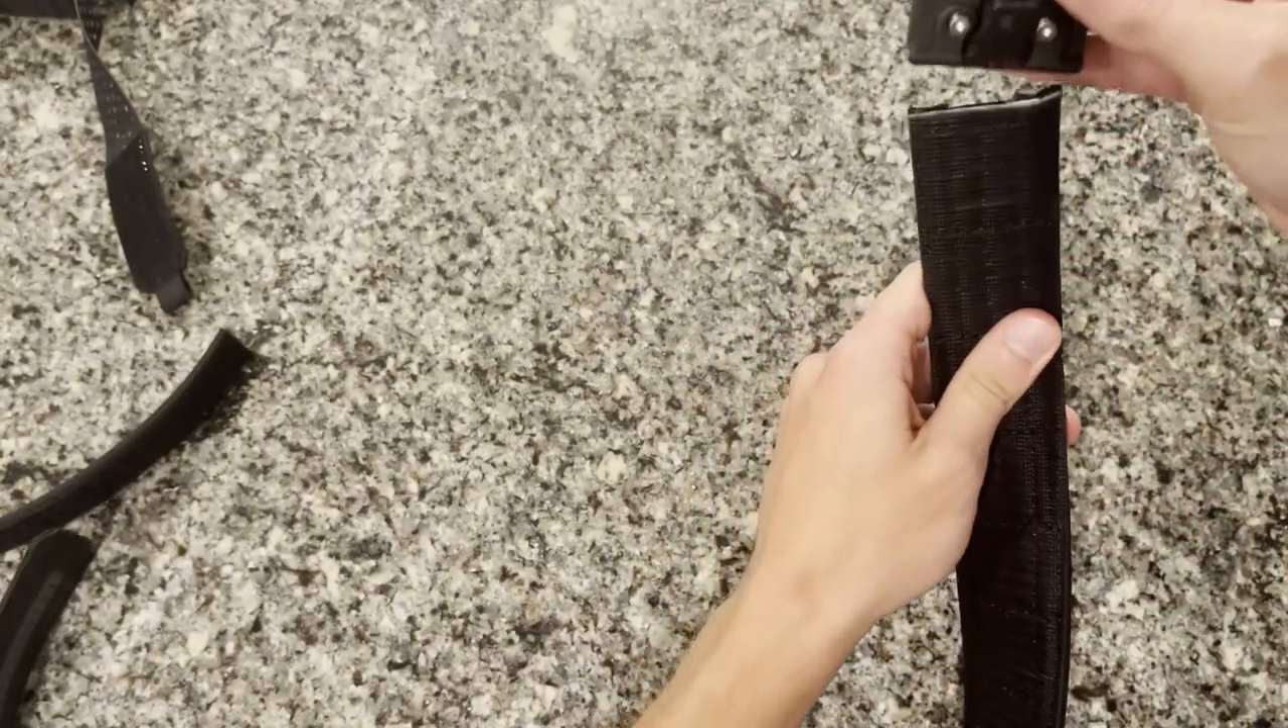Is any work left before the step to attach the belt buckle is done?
Yes.